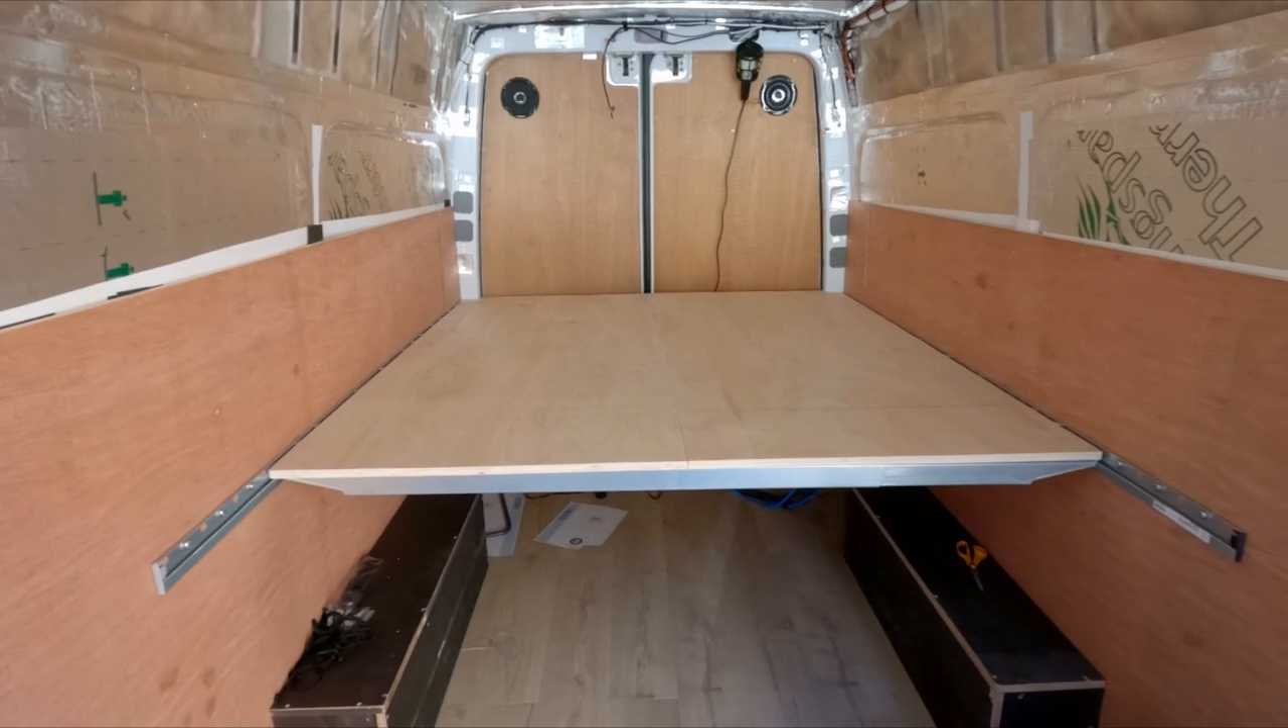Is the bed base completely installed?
Yes.